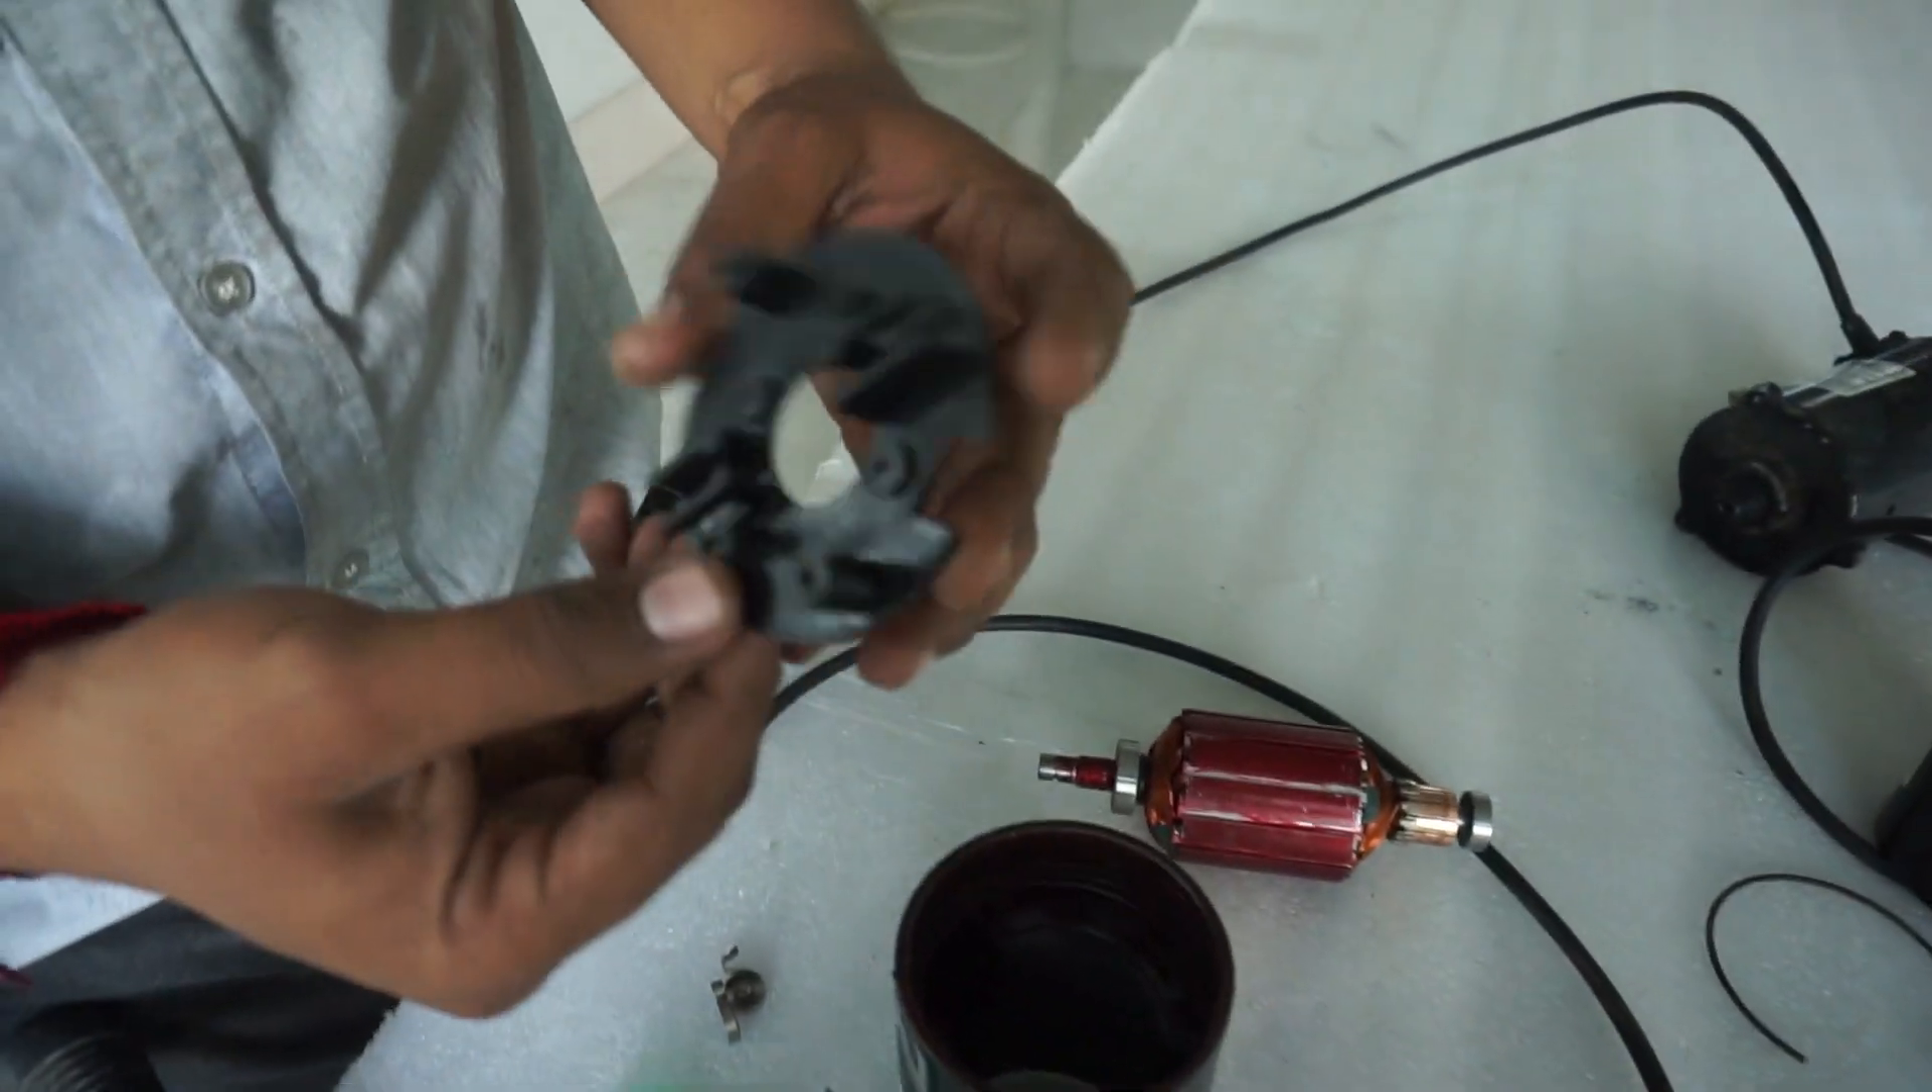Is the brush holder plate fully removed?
Yes.